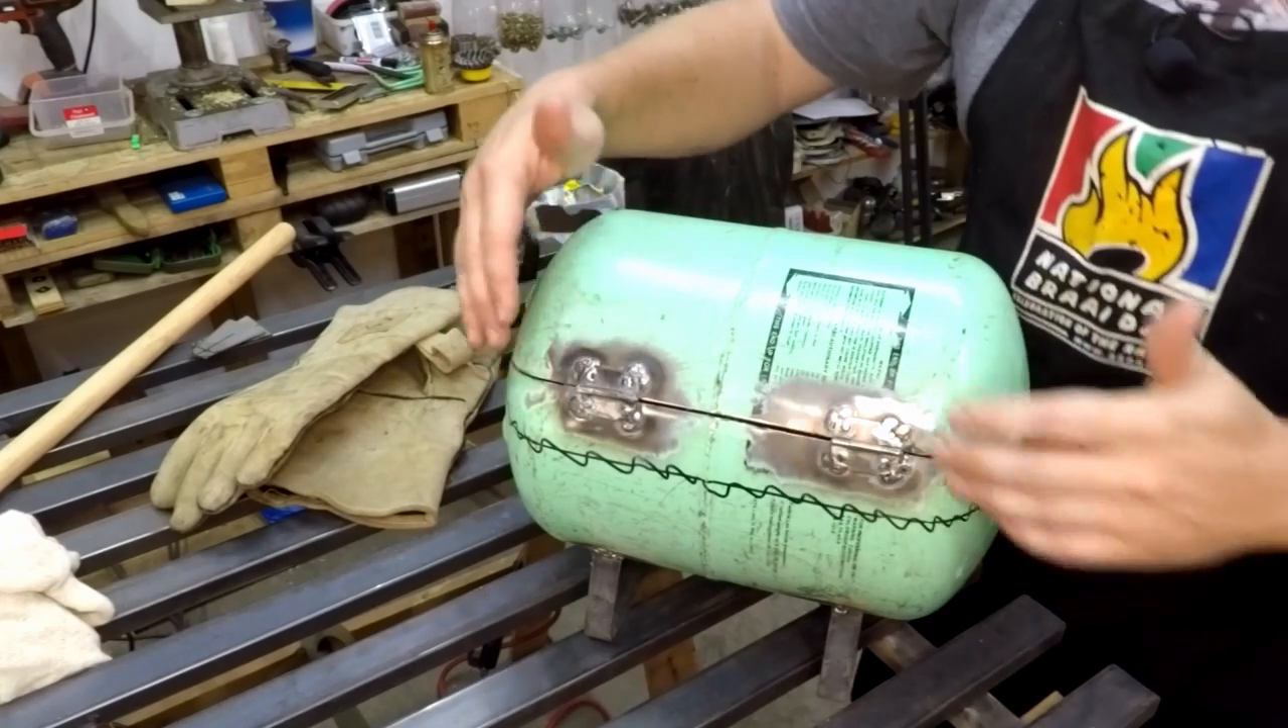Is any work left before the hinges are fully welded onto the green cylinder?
No.